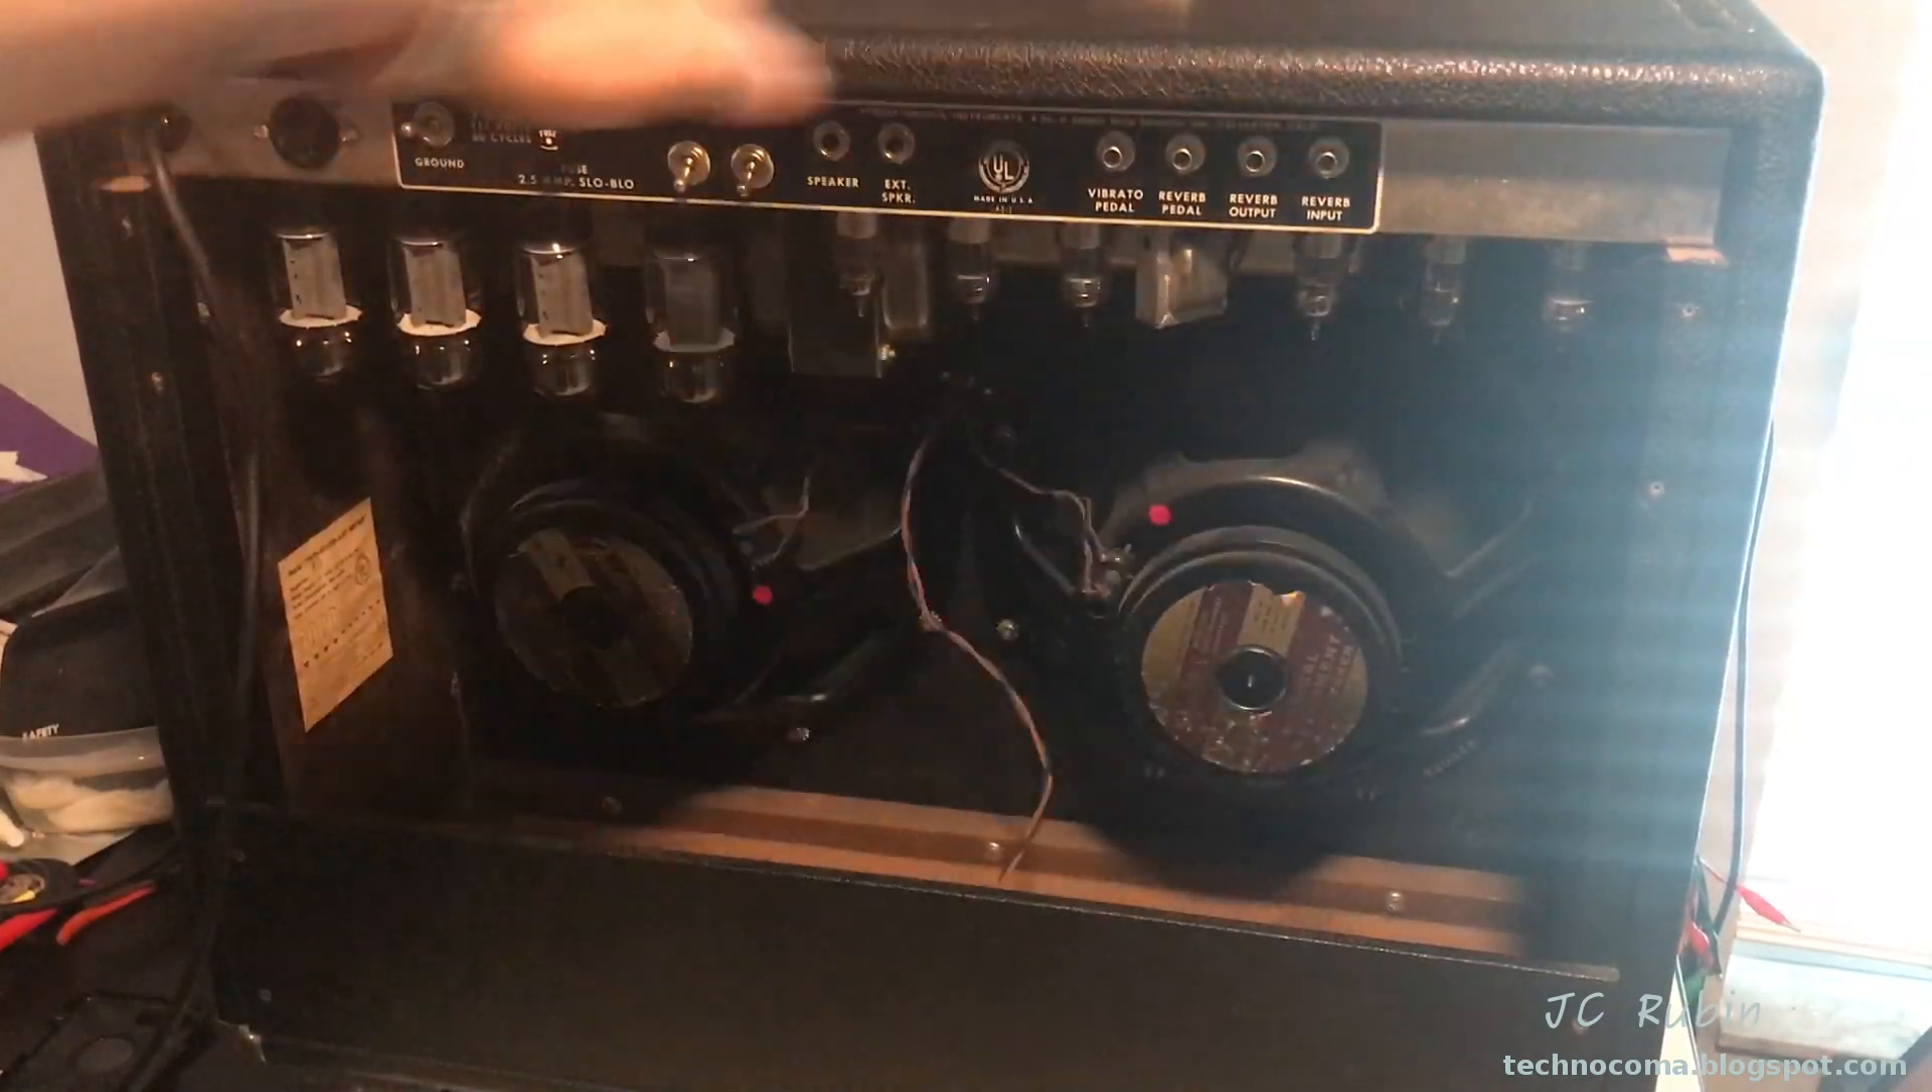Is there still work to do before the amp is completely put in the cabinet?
No.